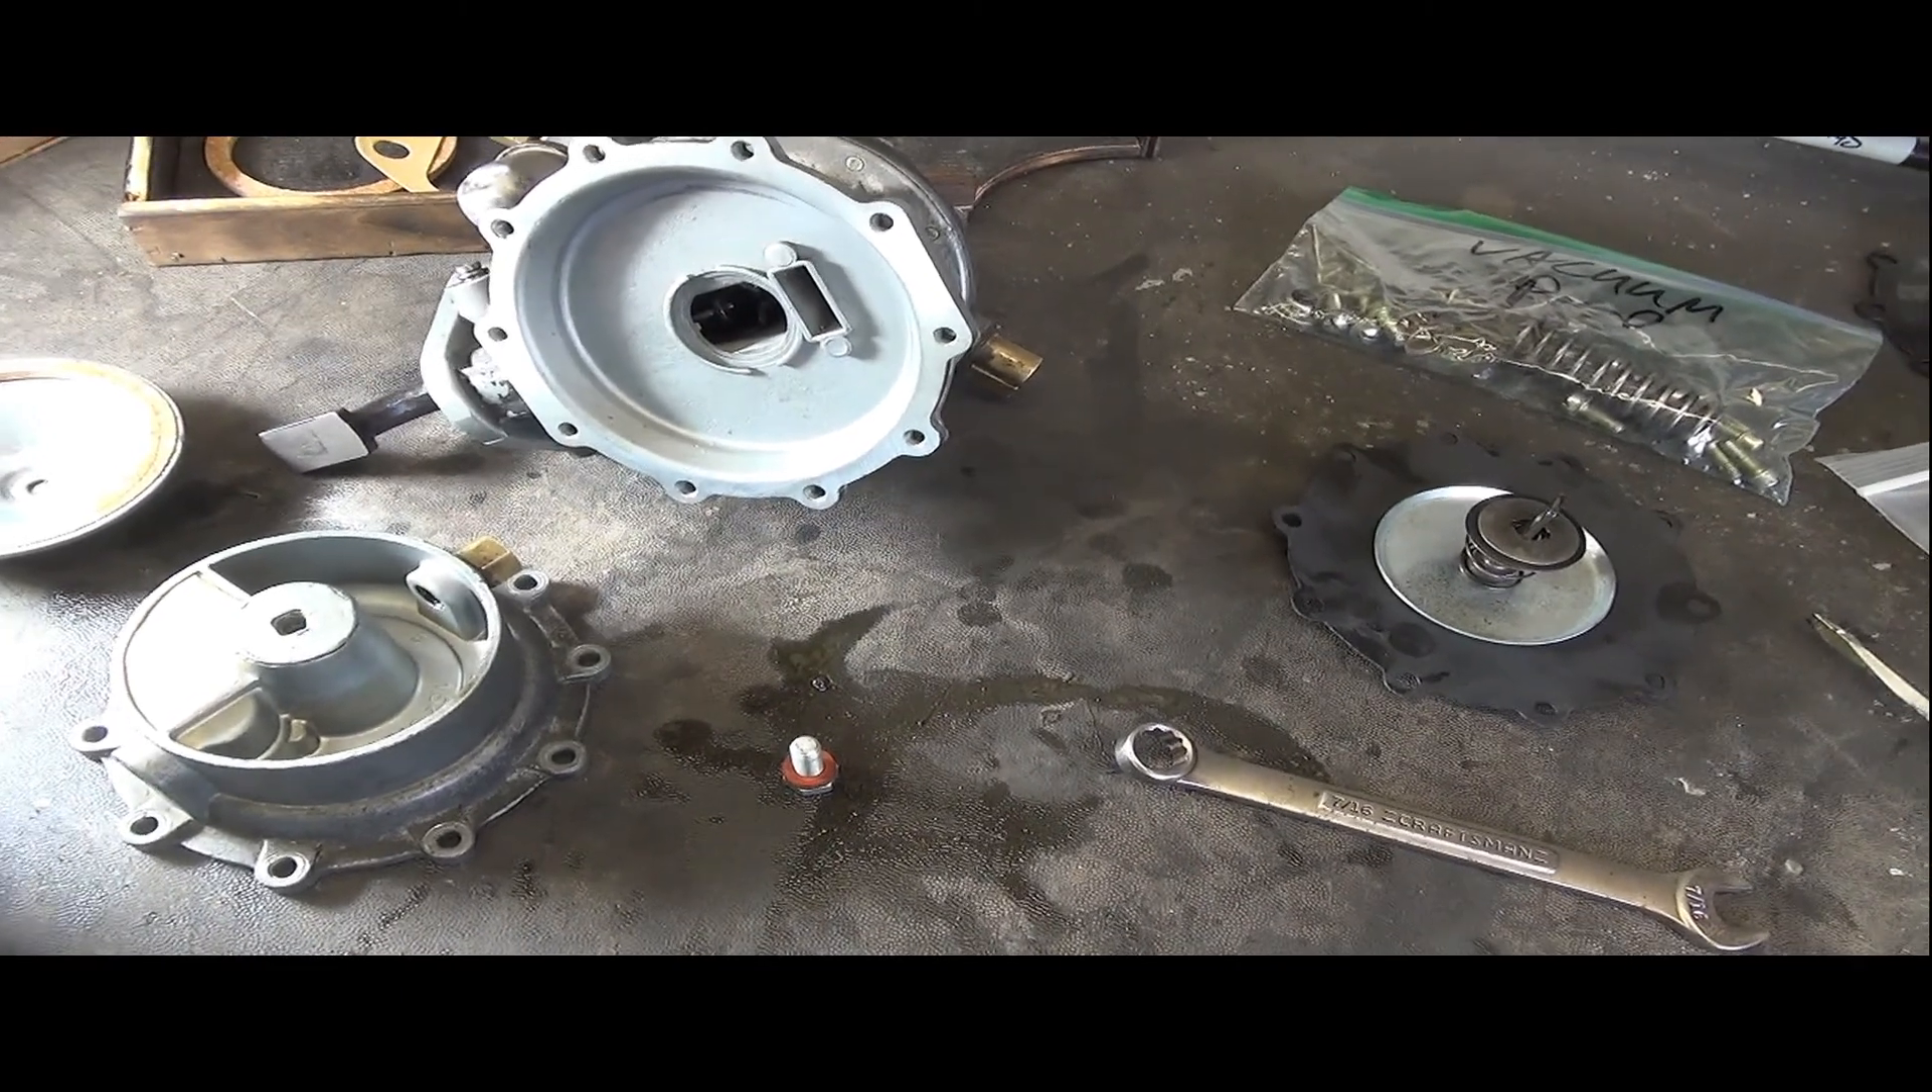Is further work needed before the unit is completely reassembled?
Yes.